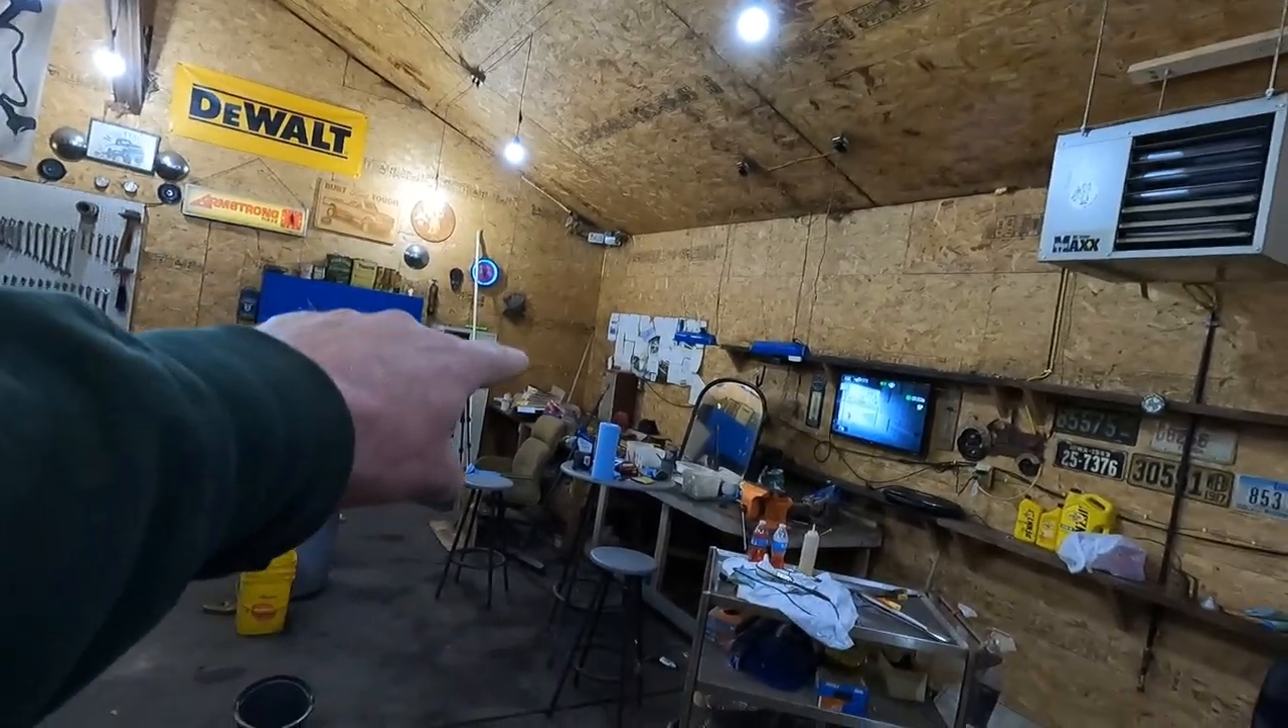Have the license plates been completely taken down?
No.